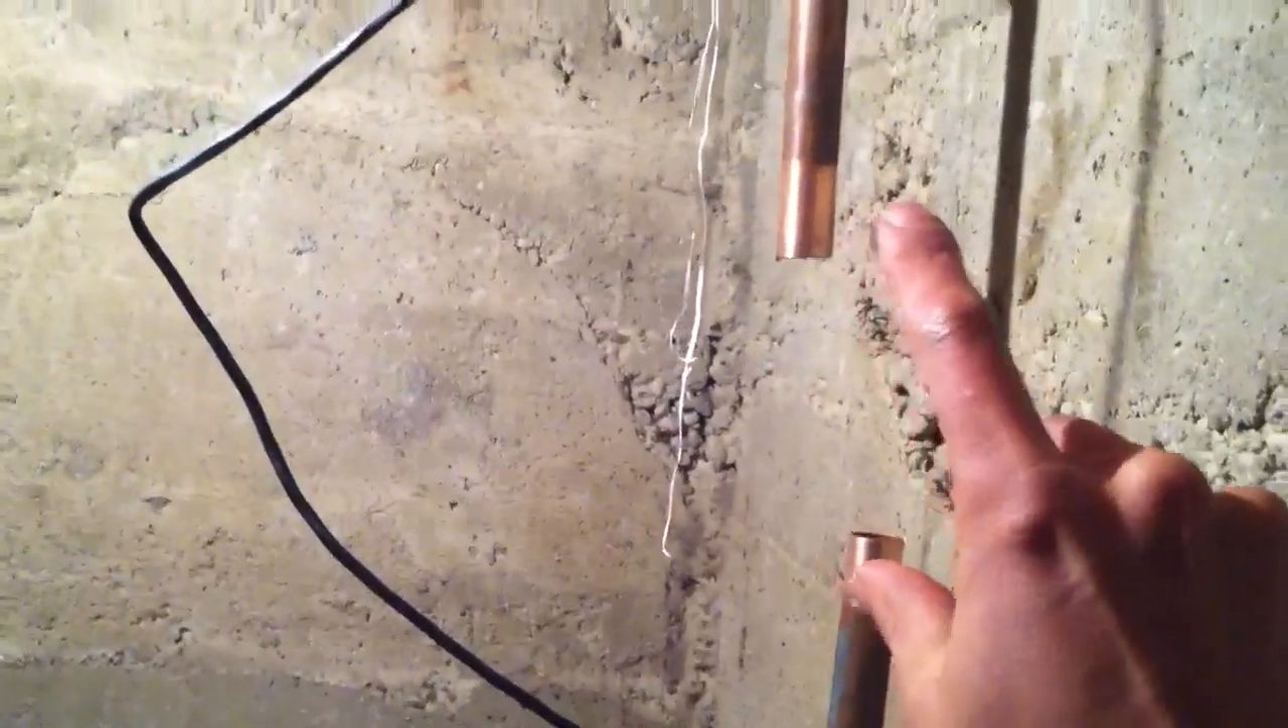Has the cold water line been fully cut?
Yes.